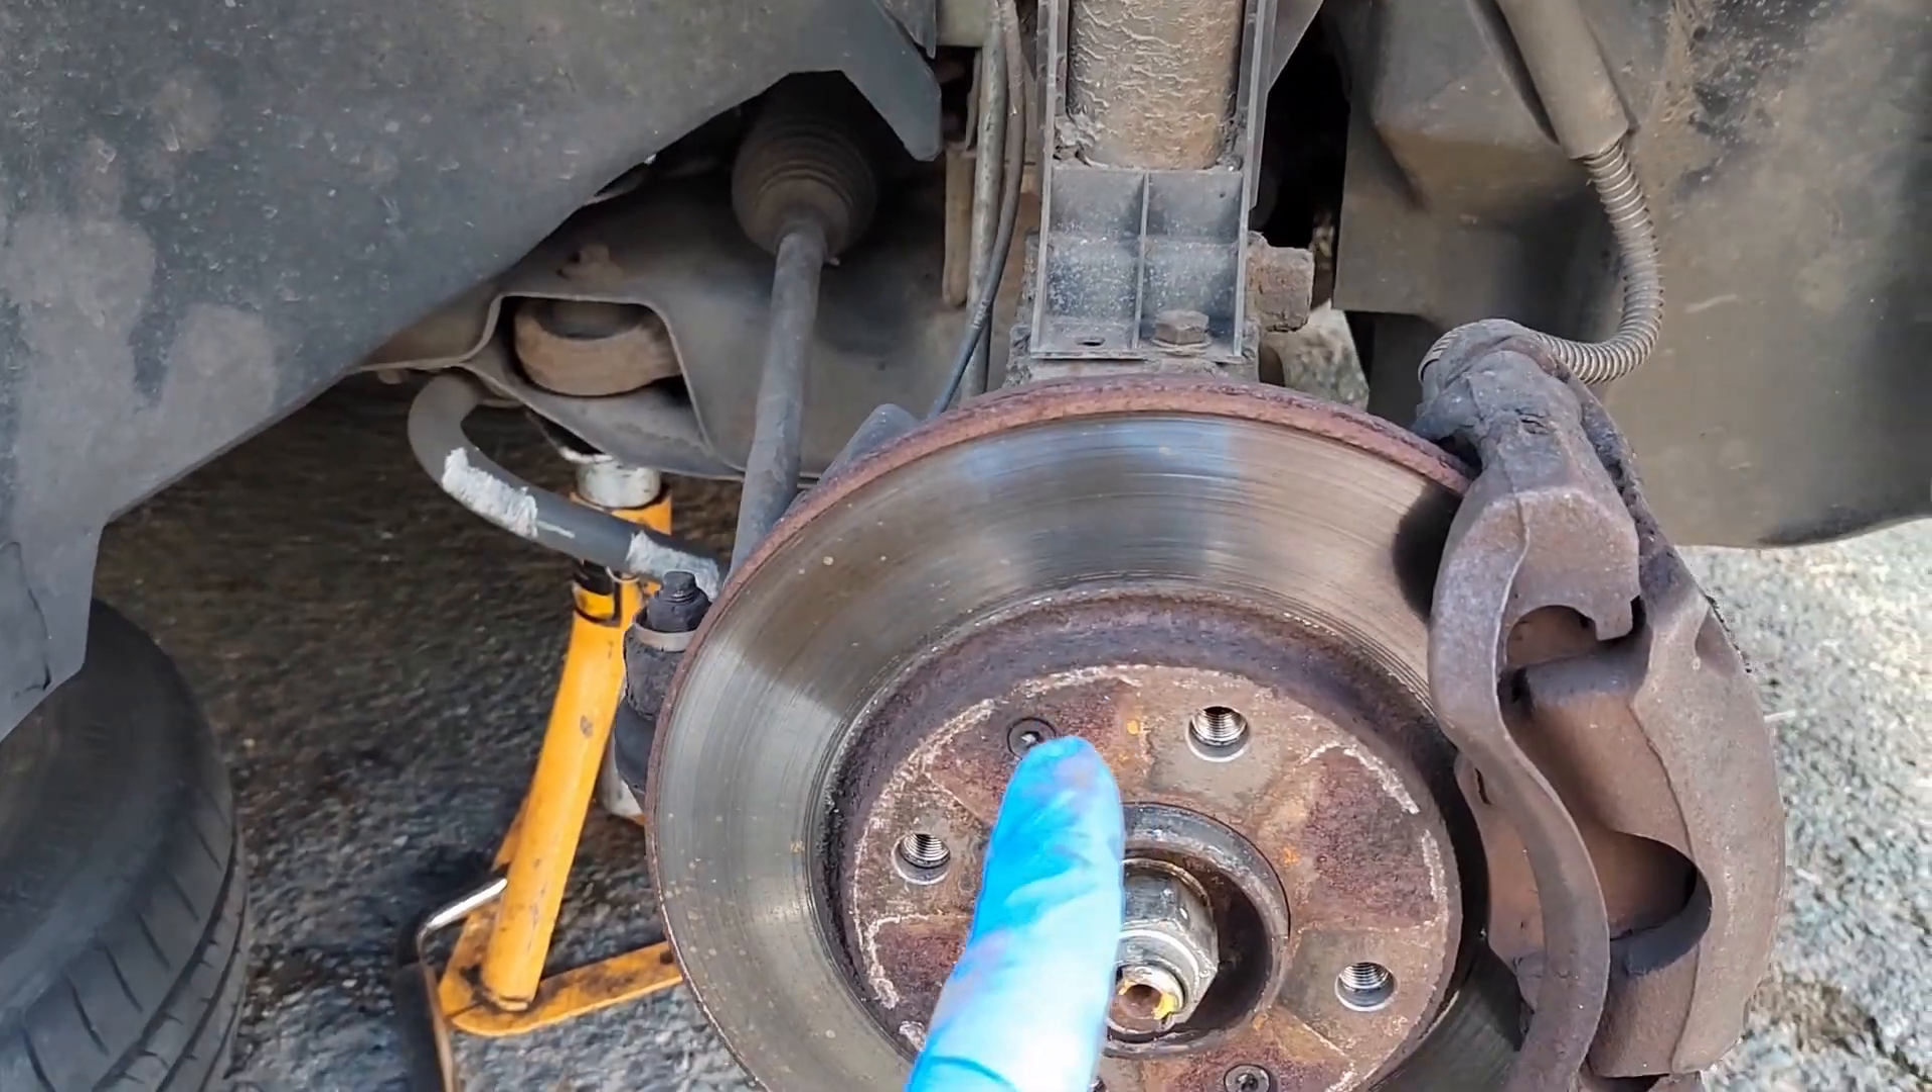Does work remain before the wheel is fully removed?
No.